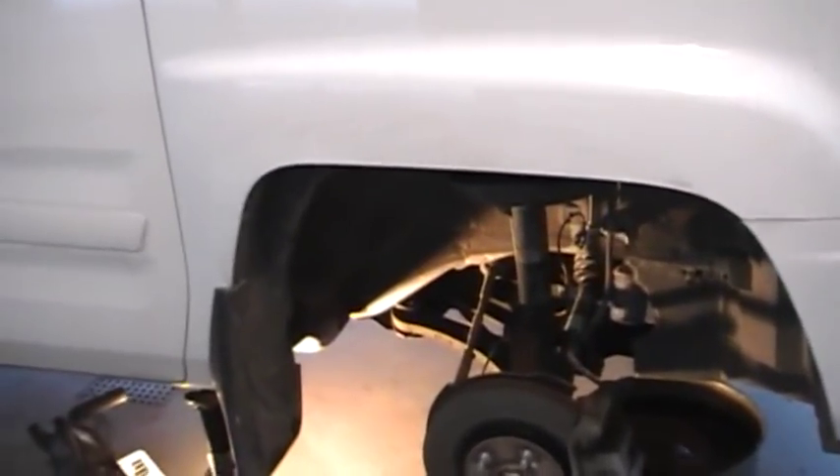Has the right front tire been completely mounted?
No.